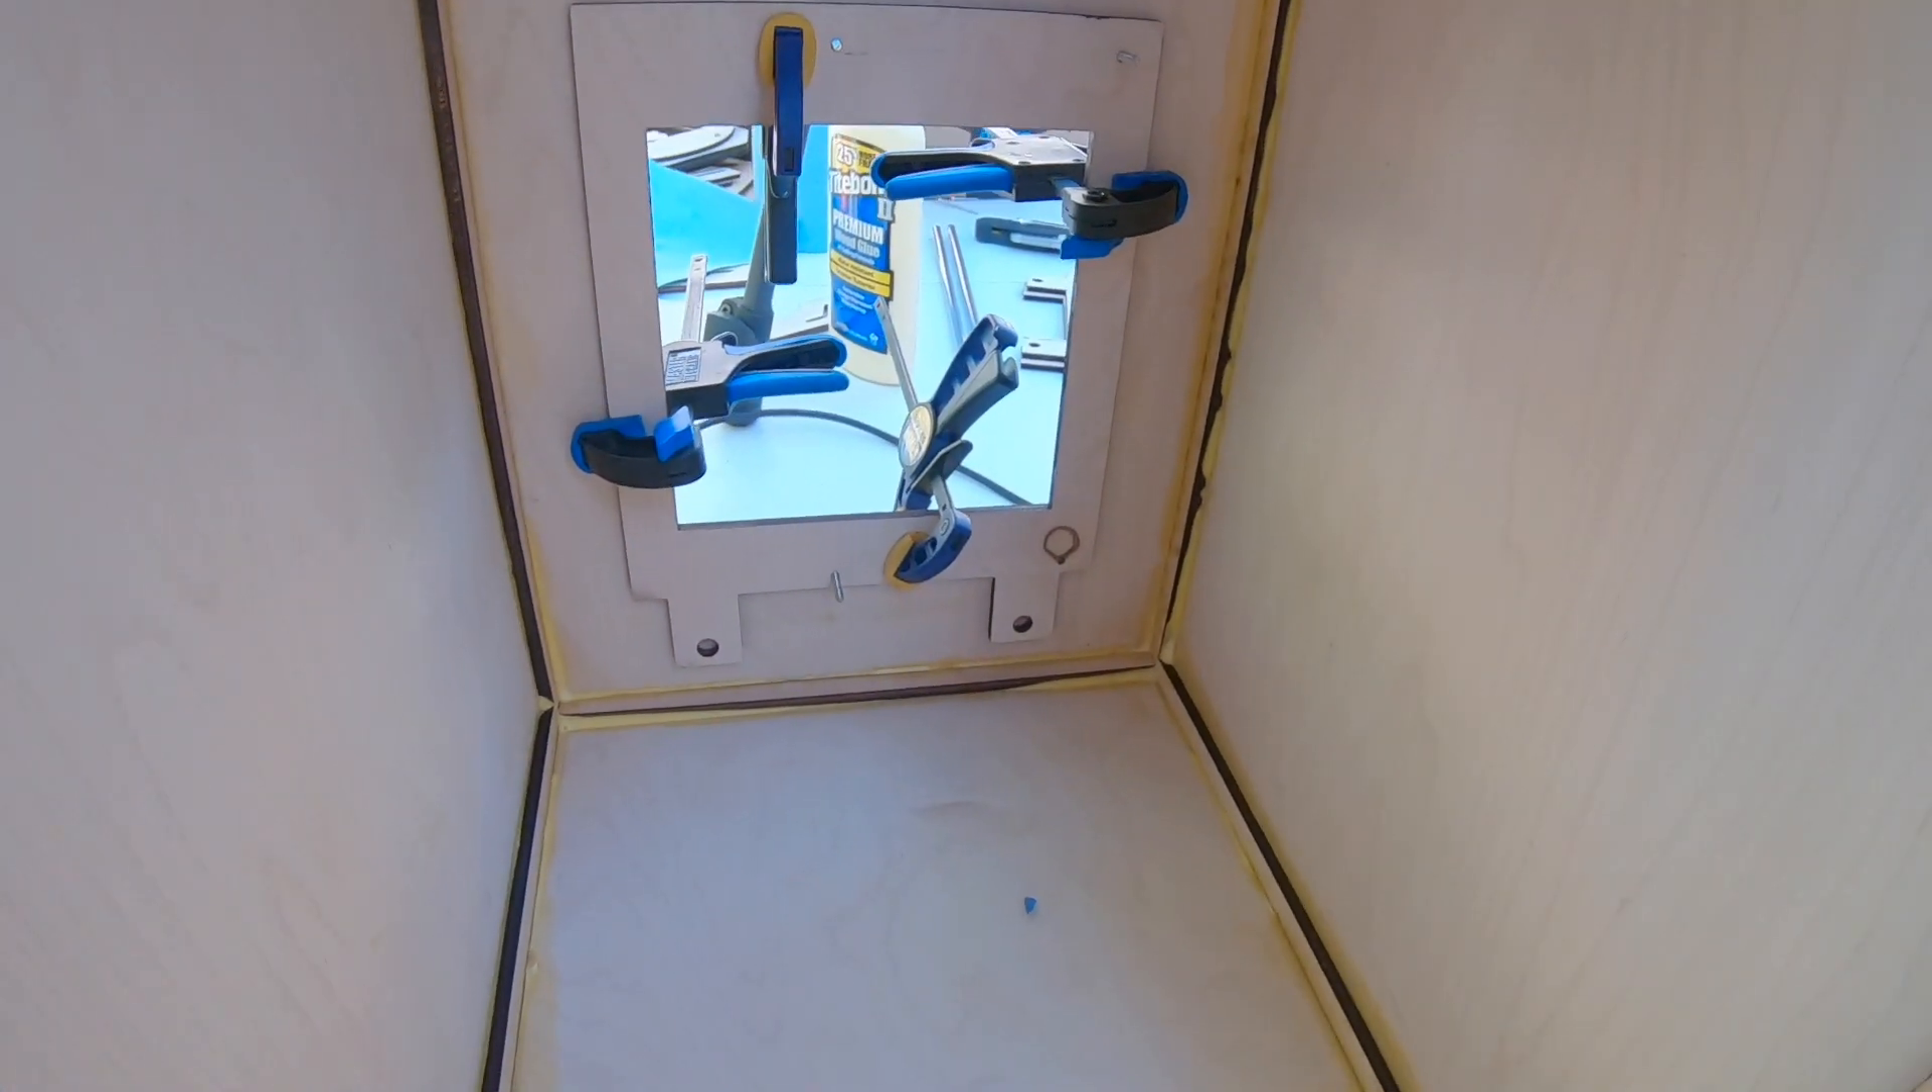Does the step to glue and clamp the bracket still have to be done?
No.